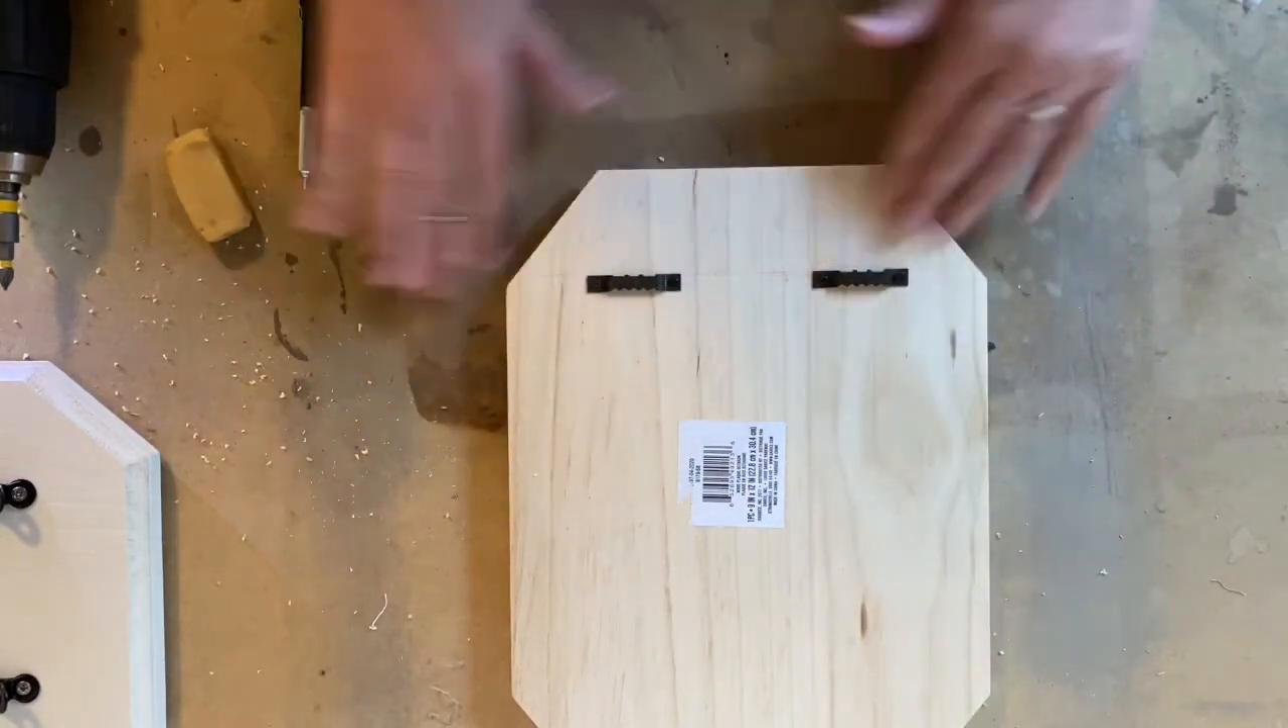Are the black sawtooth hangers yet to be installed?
No.